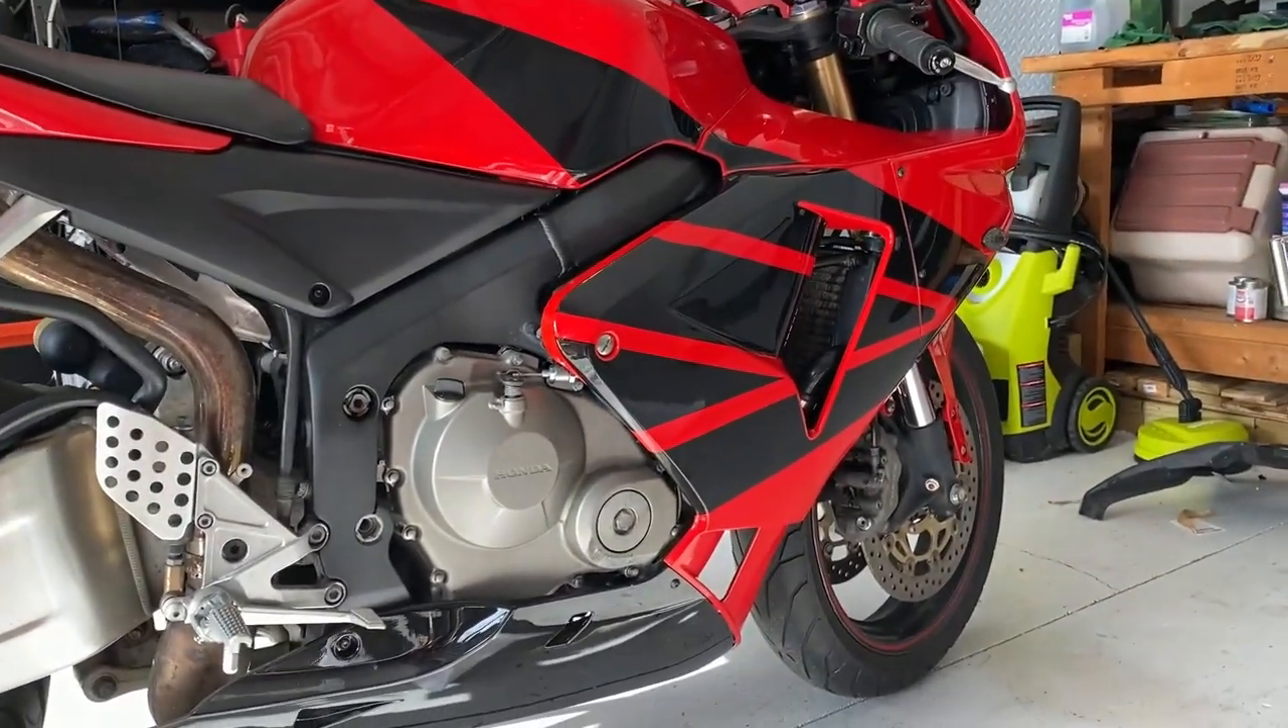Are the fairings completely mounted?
Yes.